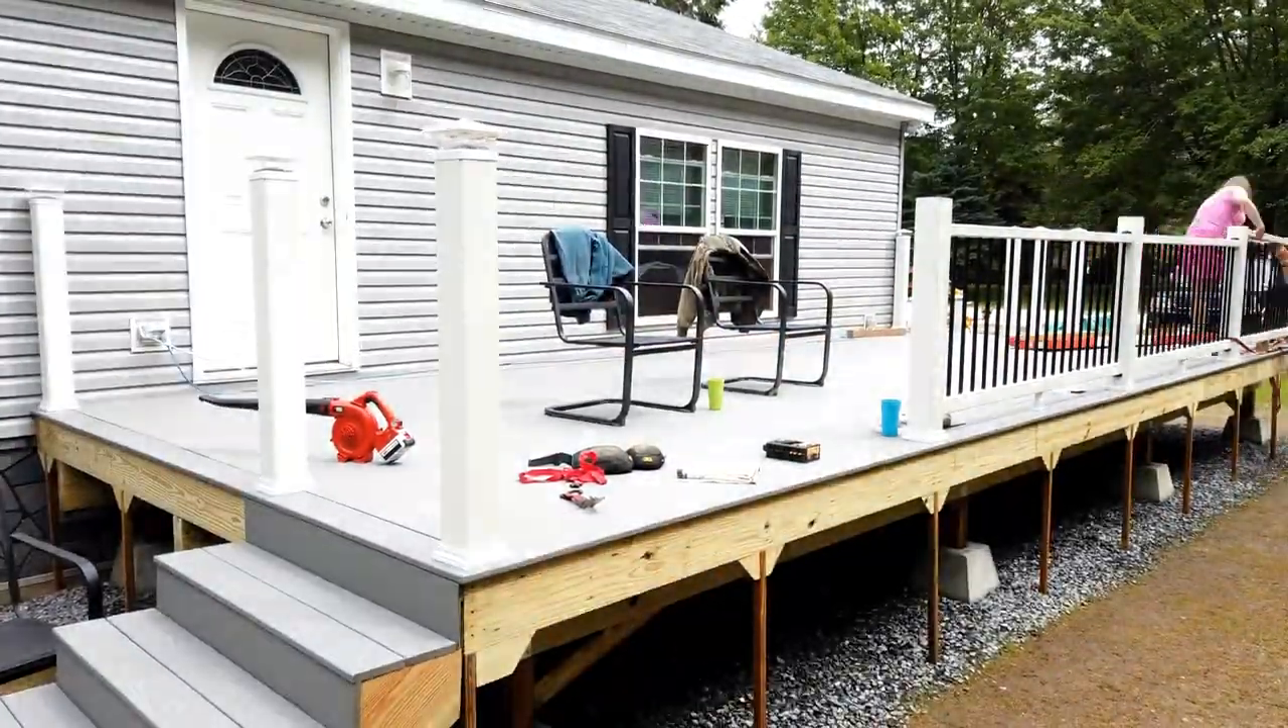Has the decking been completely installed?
Yes.